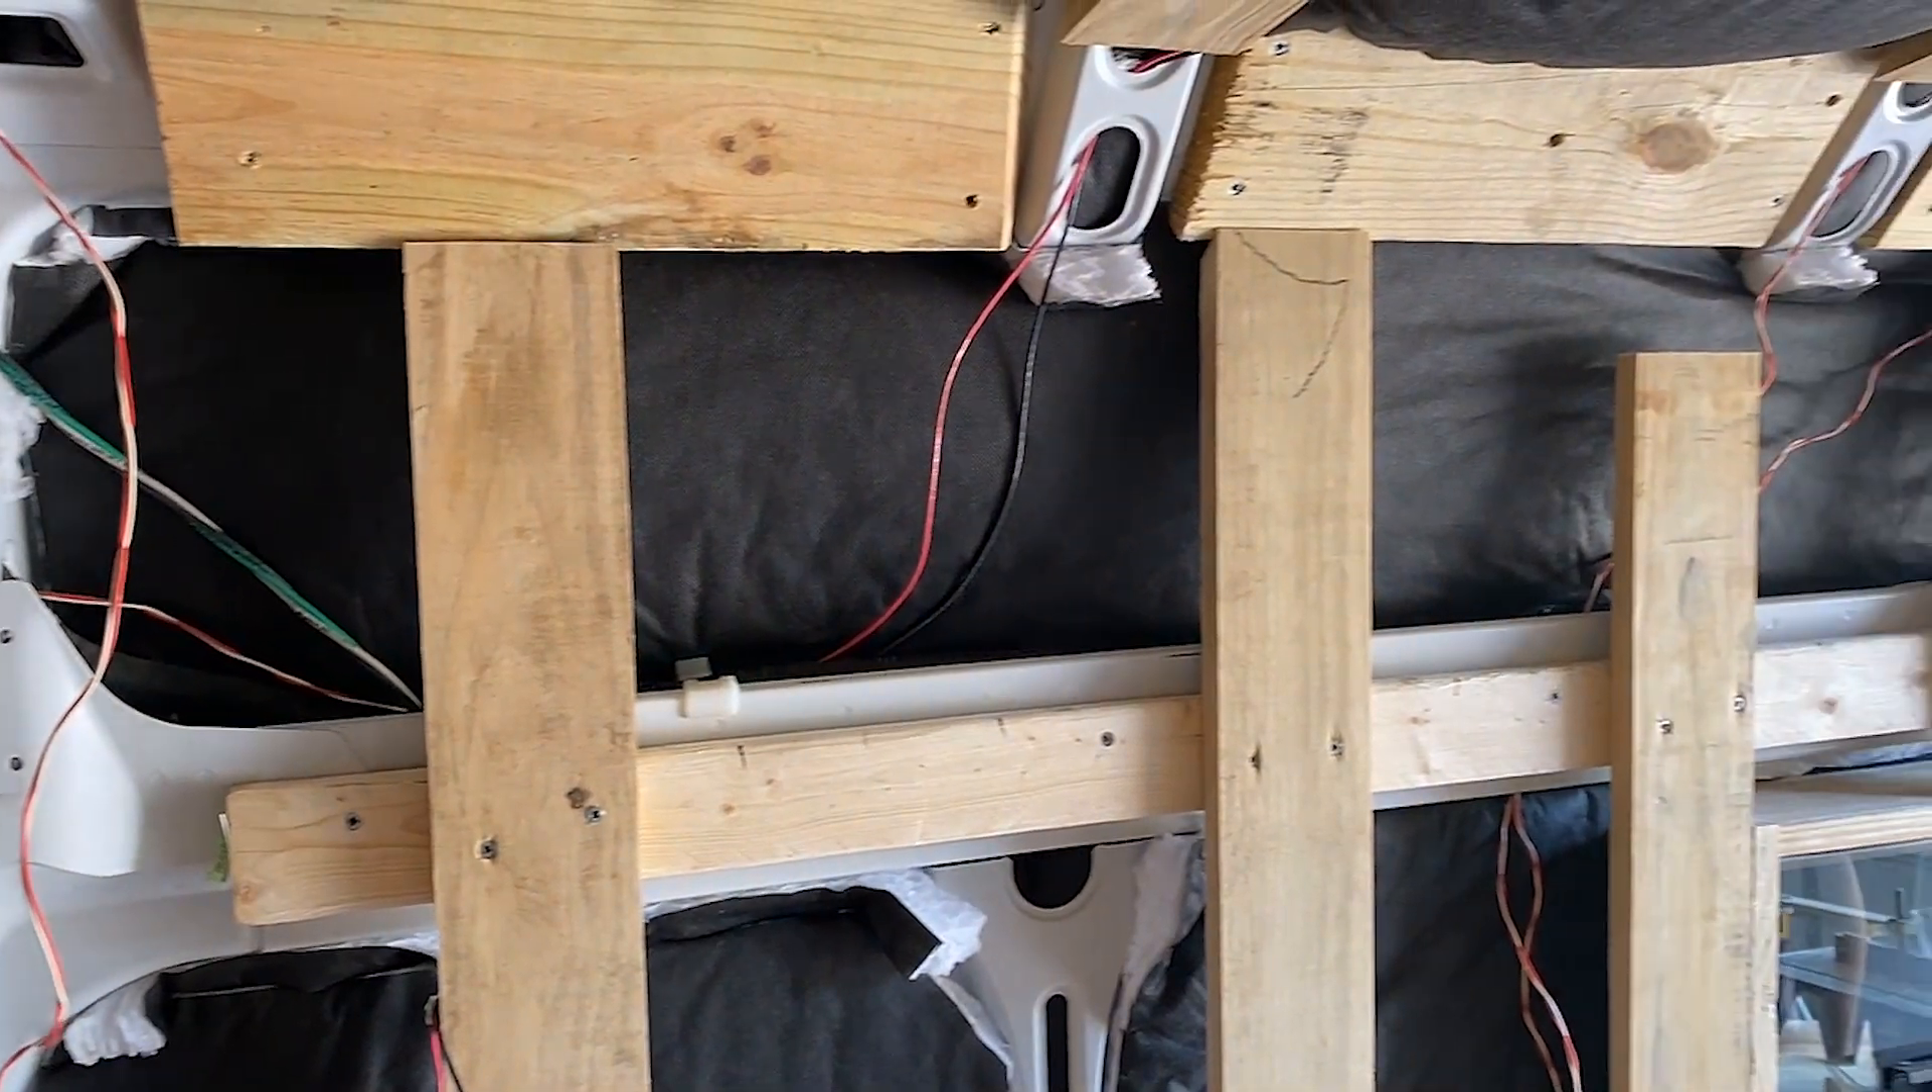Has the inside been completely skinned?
No.